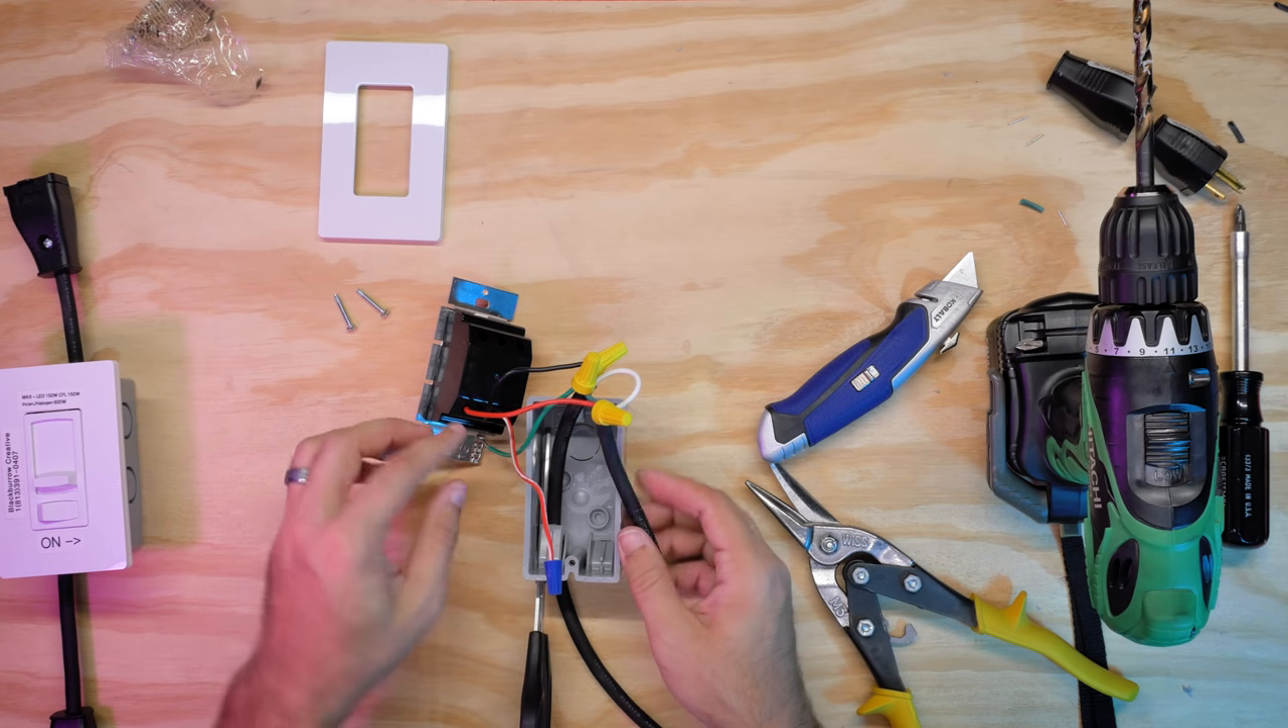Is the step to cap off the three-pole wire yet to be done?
No.